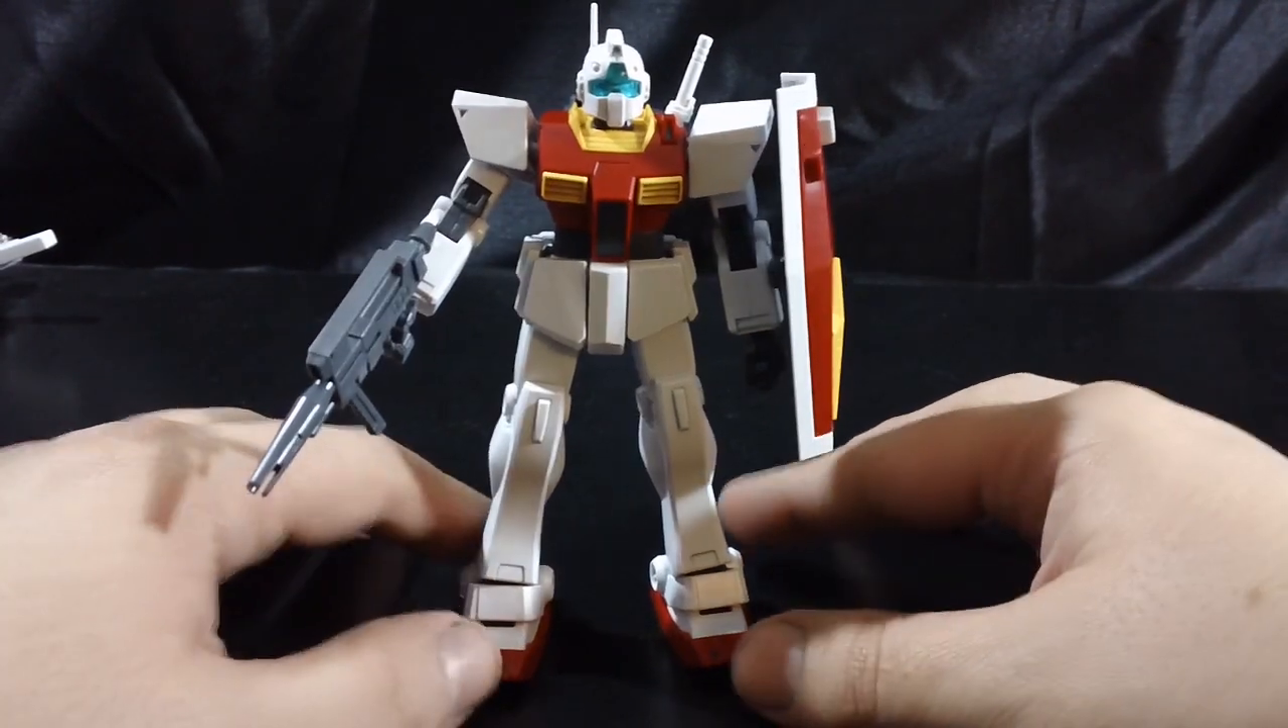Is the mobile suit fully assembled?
Yes.